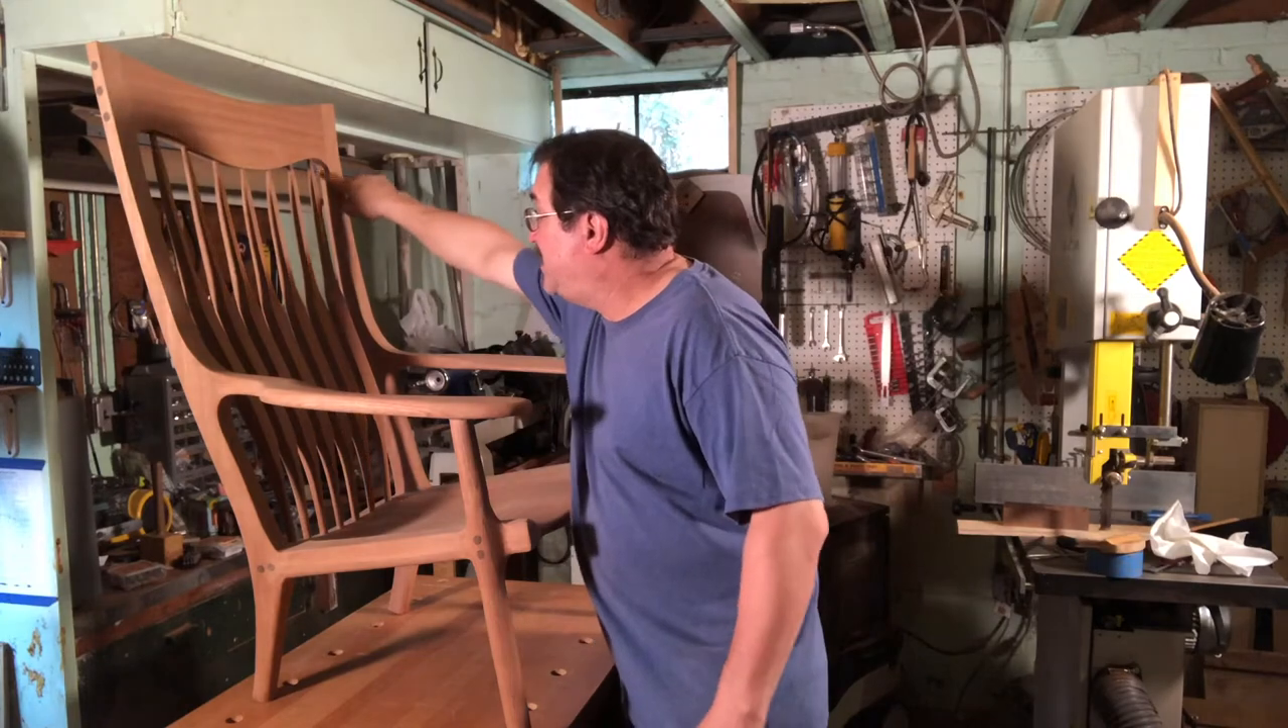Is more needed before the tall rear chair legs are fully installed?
No.